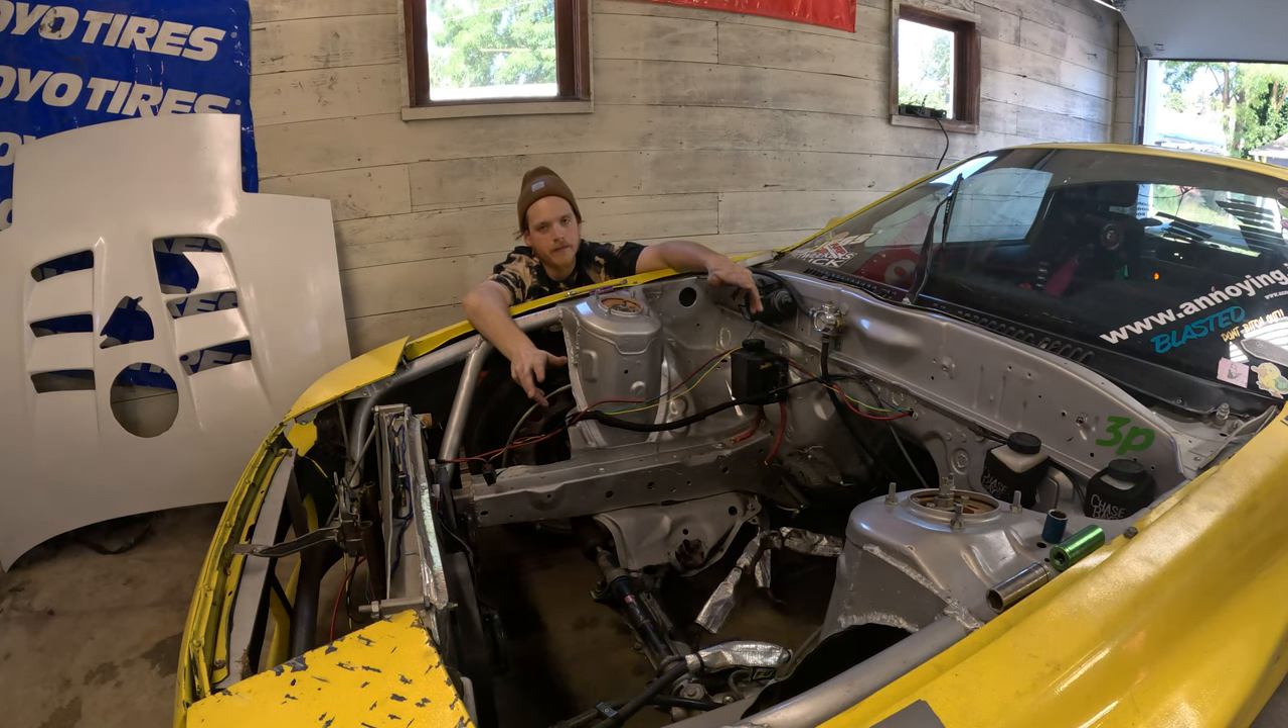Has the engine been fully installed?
No.